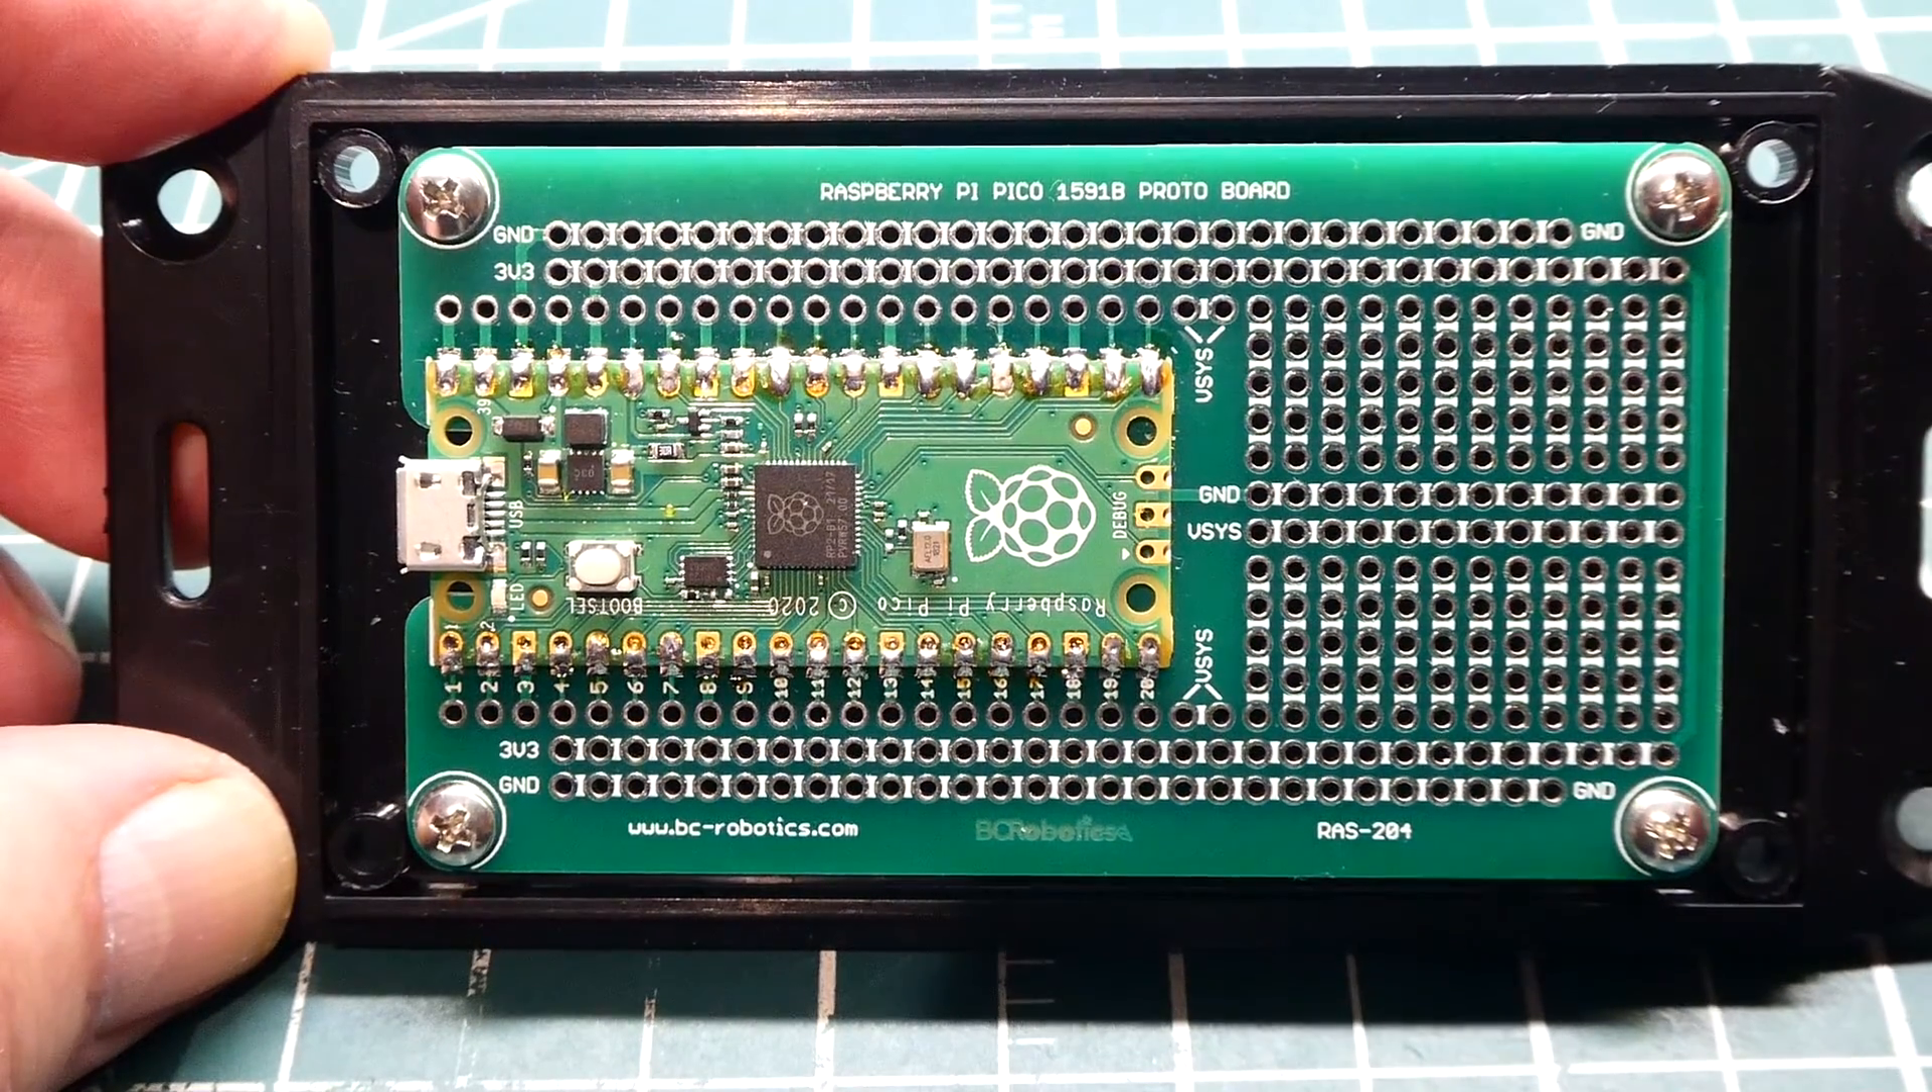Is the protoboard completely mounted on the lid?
Yes.